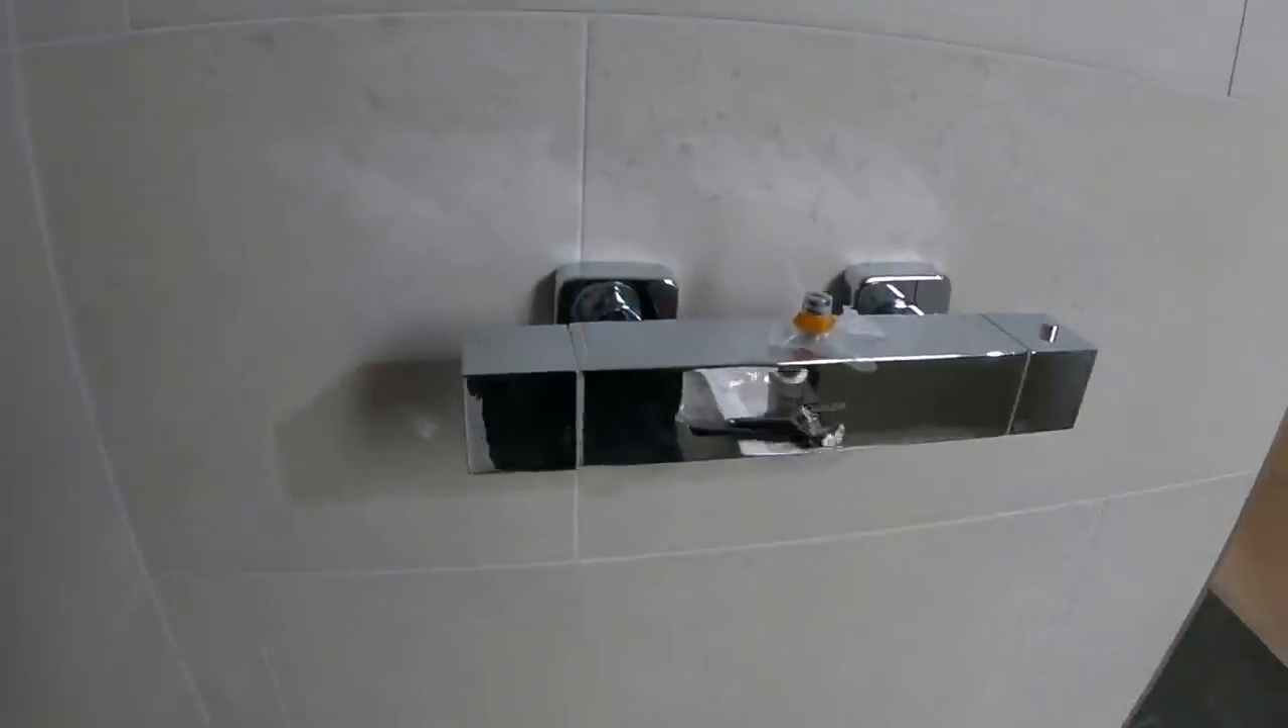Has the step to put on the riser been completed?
No.